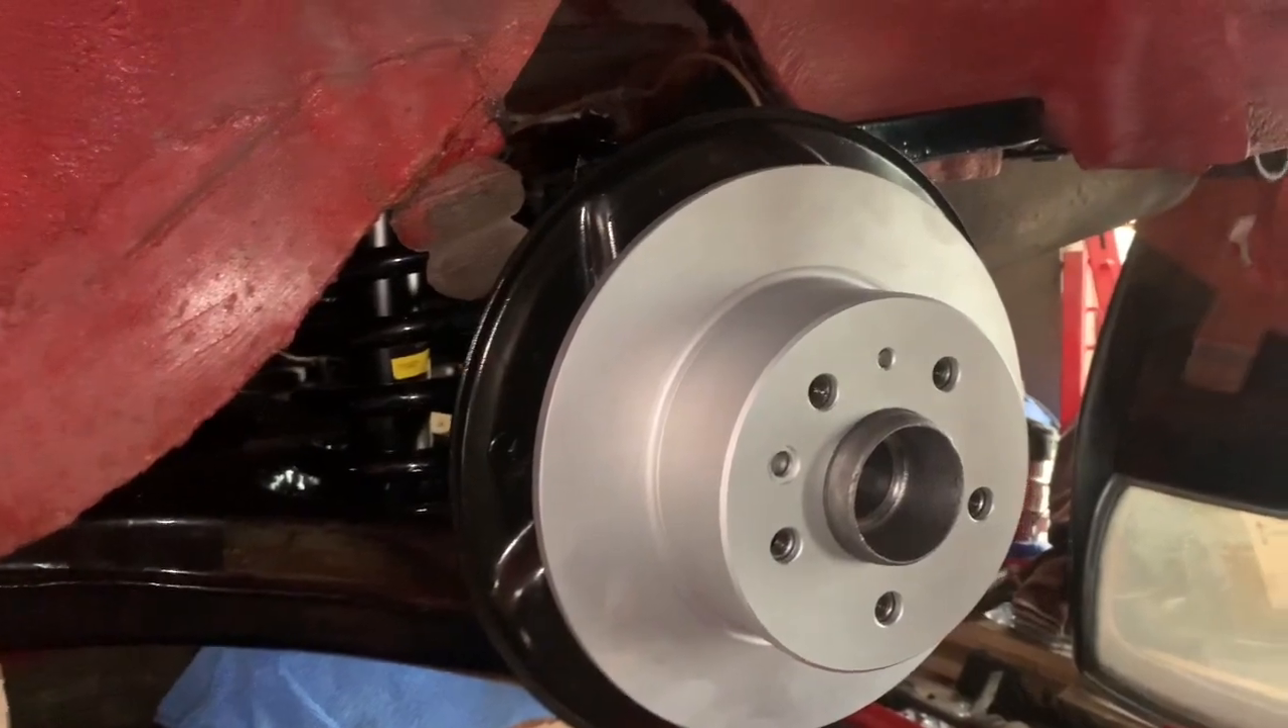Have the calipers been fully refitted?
No.